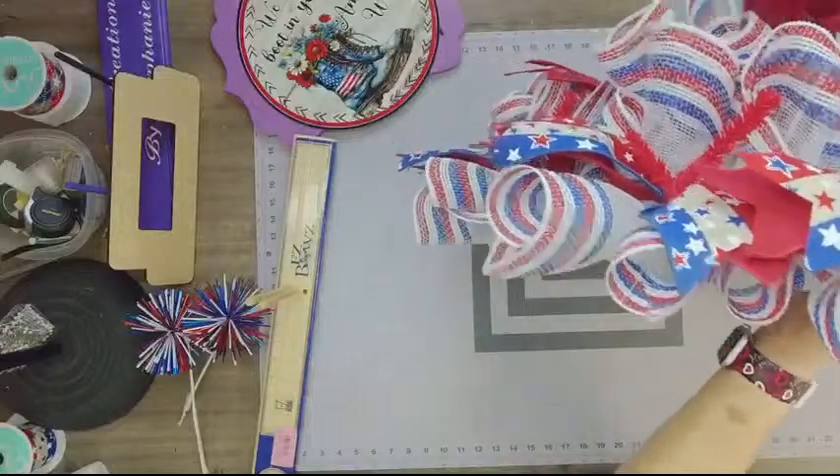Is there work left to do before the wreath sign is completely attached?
Yes.